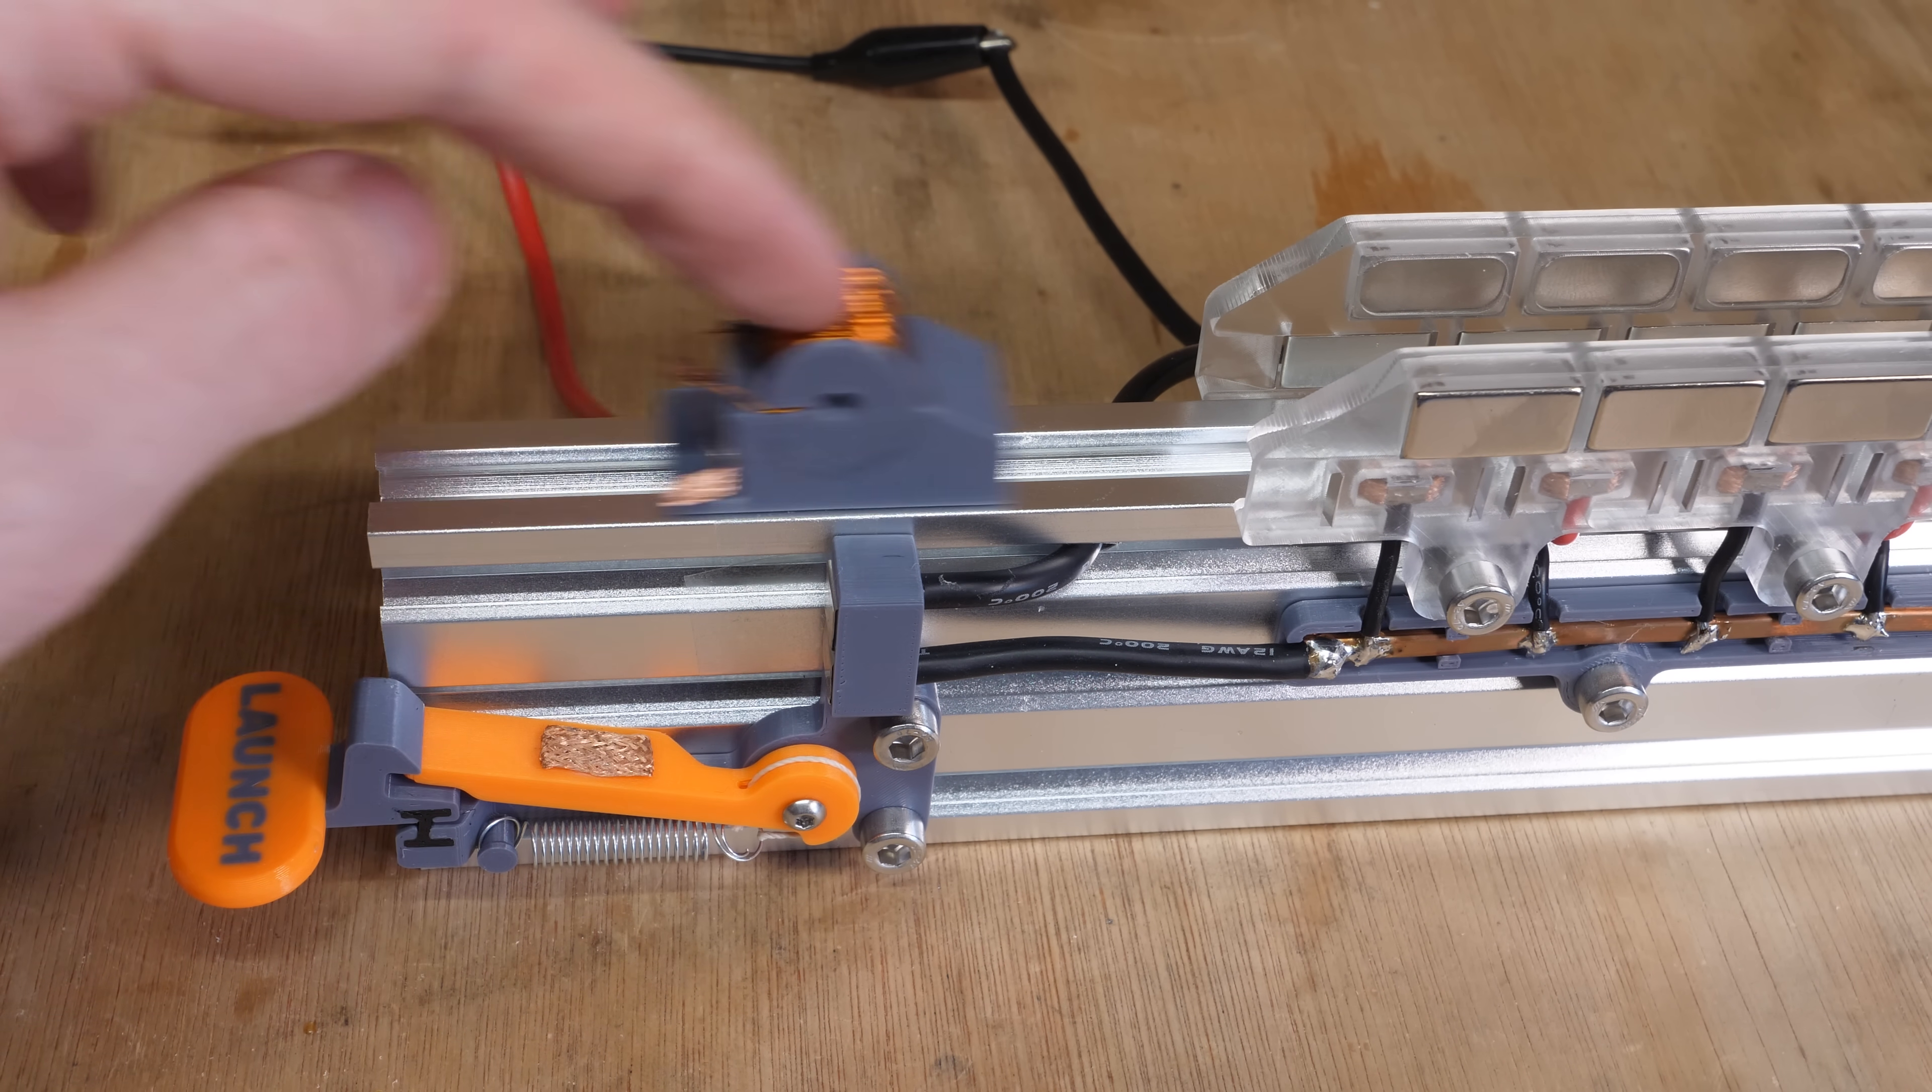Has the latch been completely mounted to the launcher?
Yes.